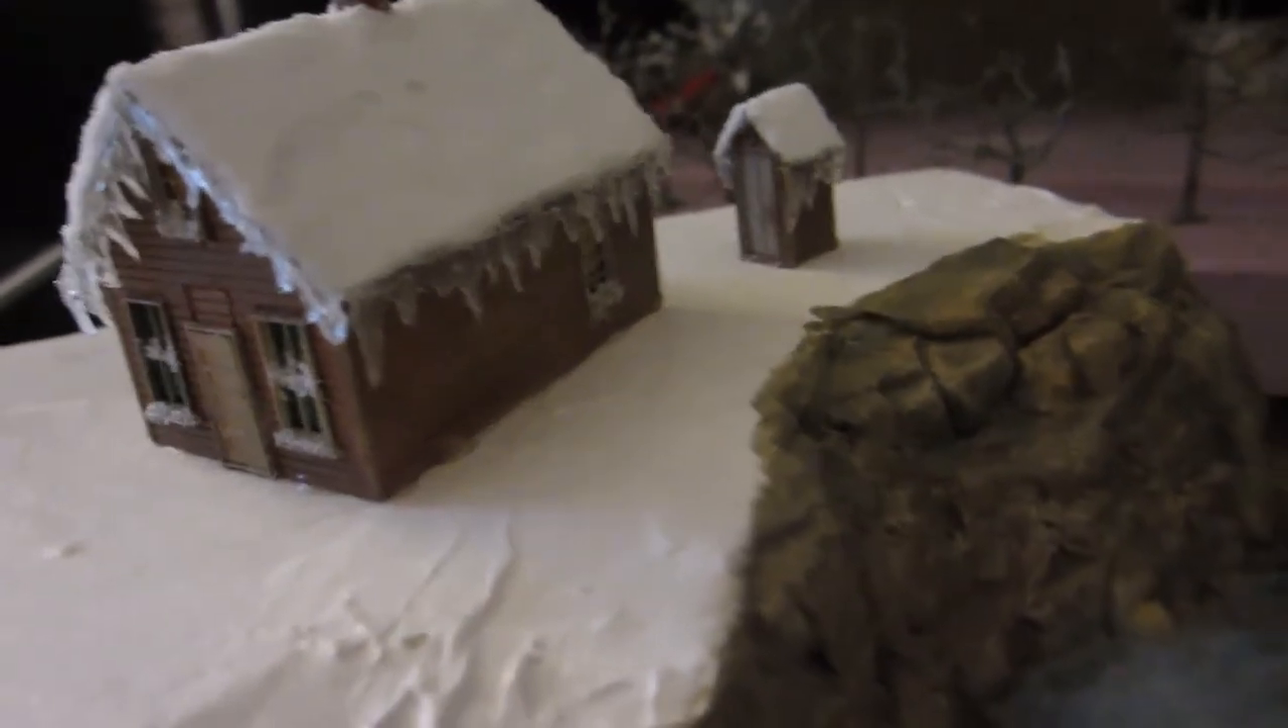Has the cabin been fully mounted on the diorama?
Yes.